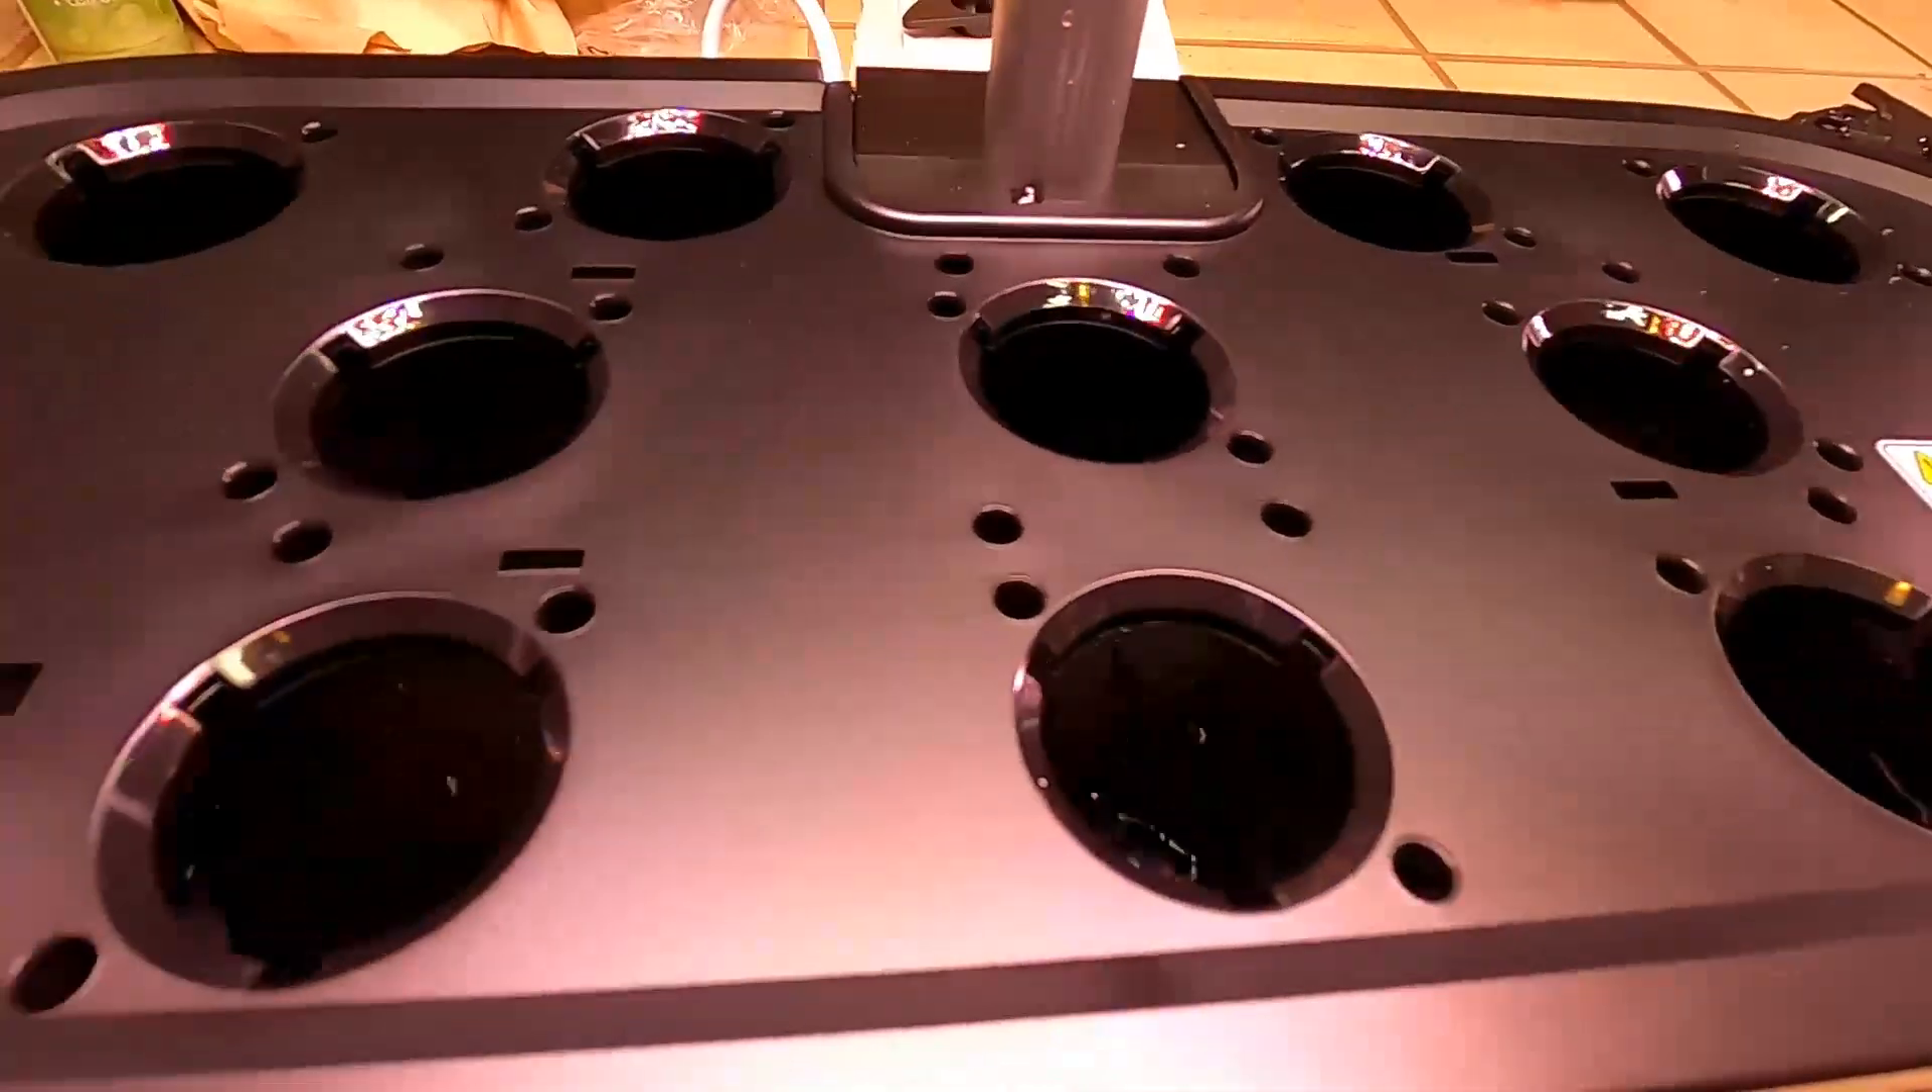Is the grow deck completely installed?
Yes.